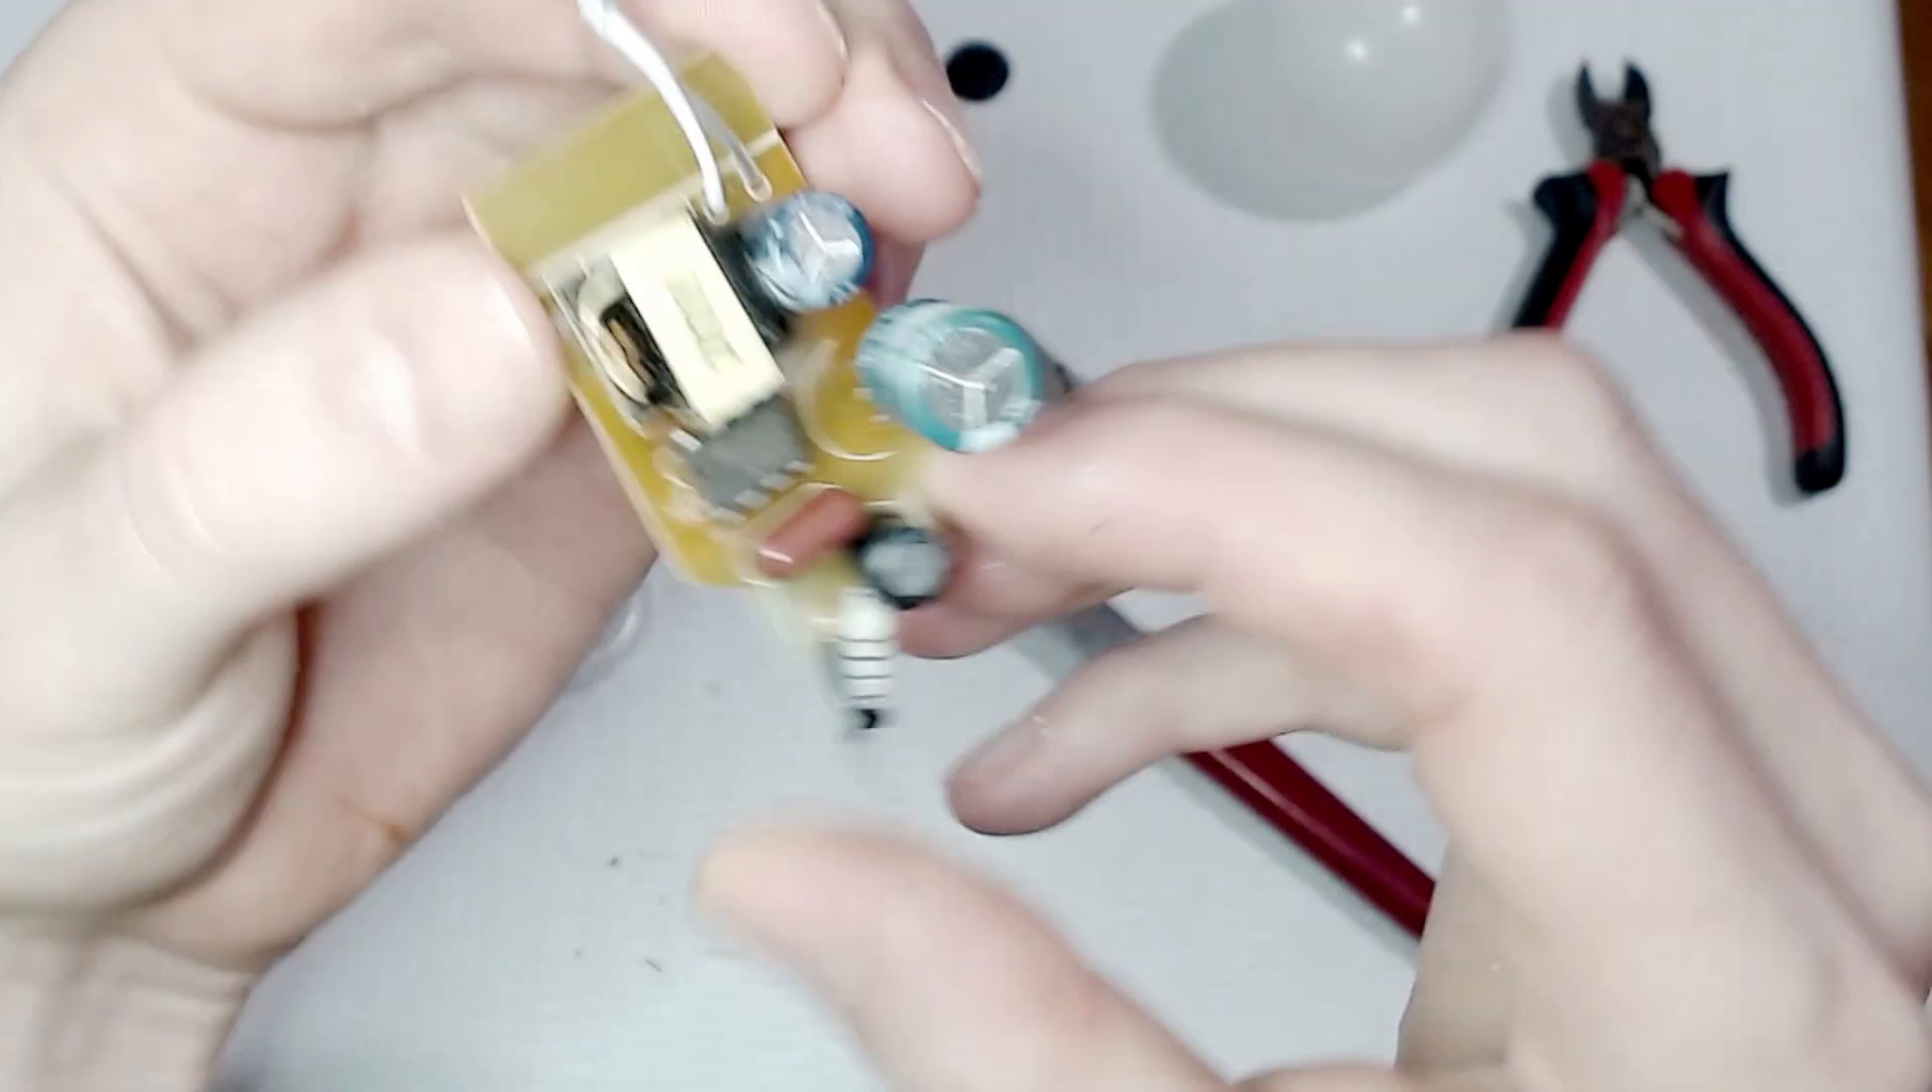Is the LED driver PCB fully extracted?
Yes.